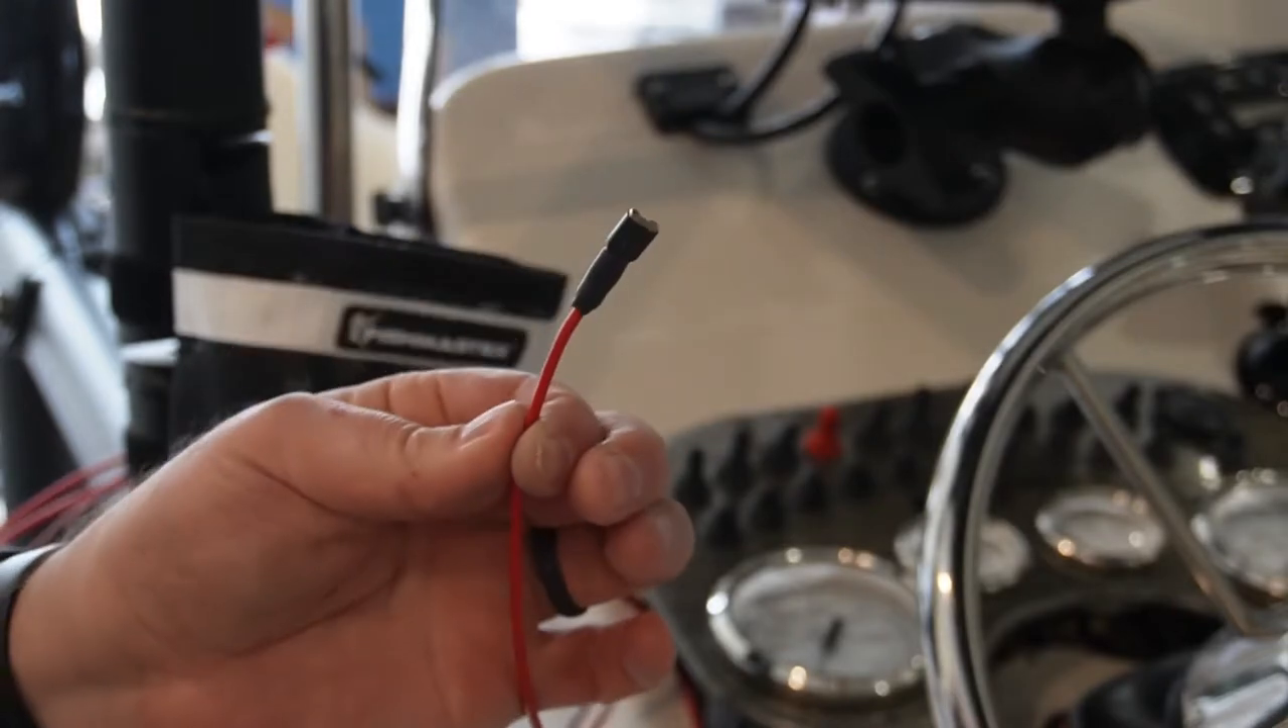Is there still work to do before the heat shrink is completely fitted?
No.